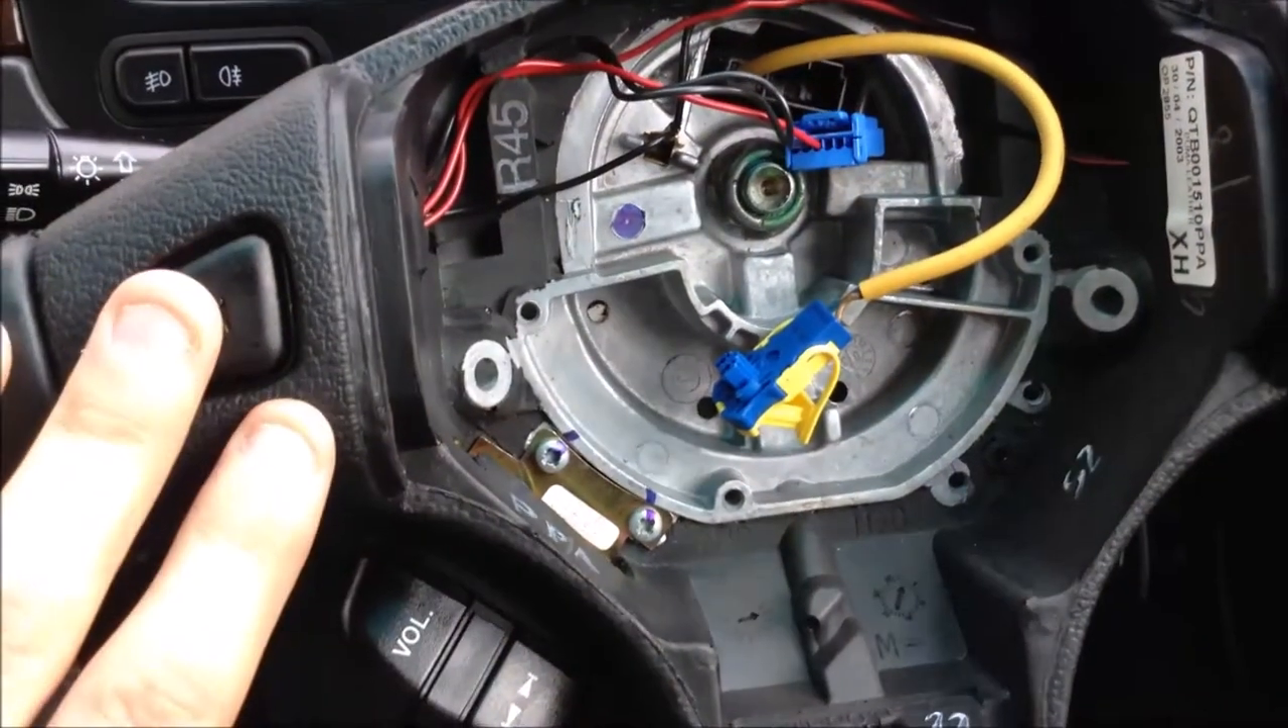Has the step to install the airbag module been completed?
No.